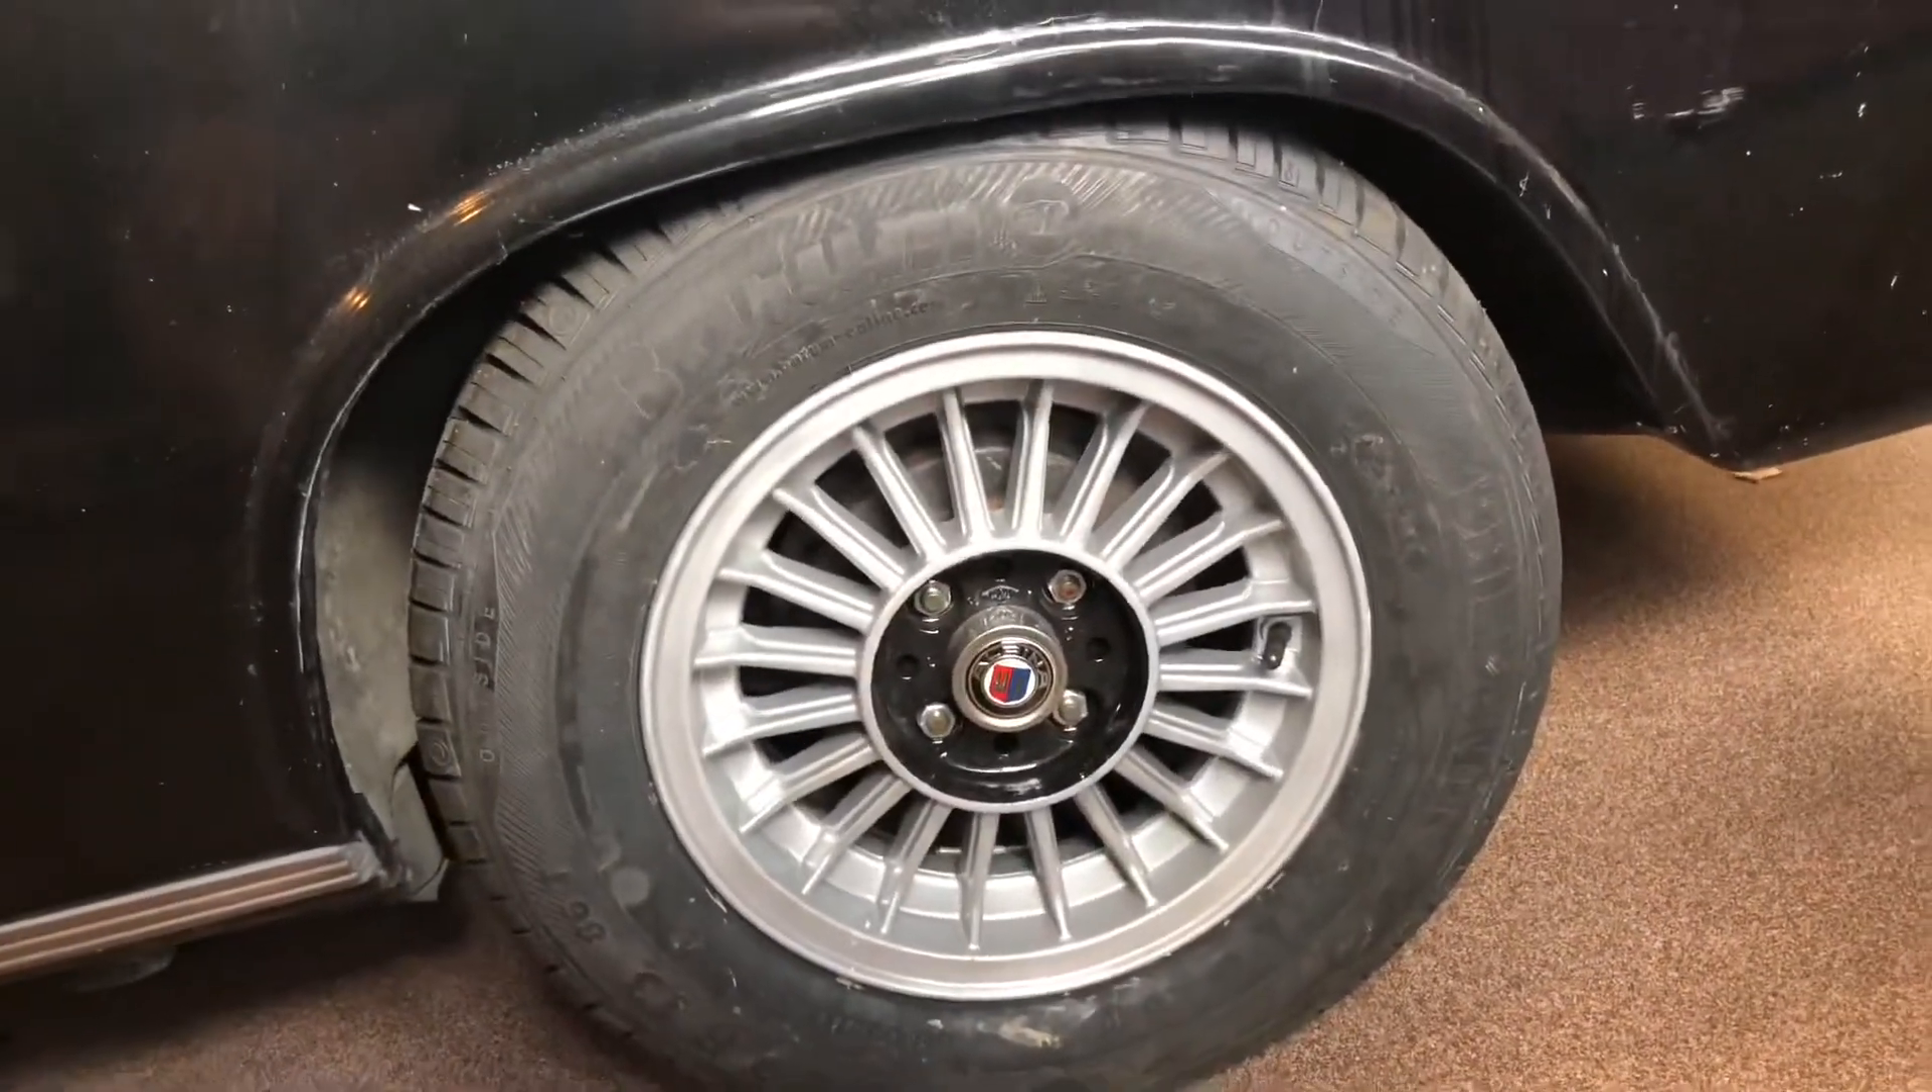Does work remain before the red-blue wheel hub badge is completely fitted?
No.